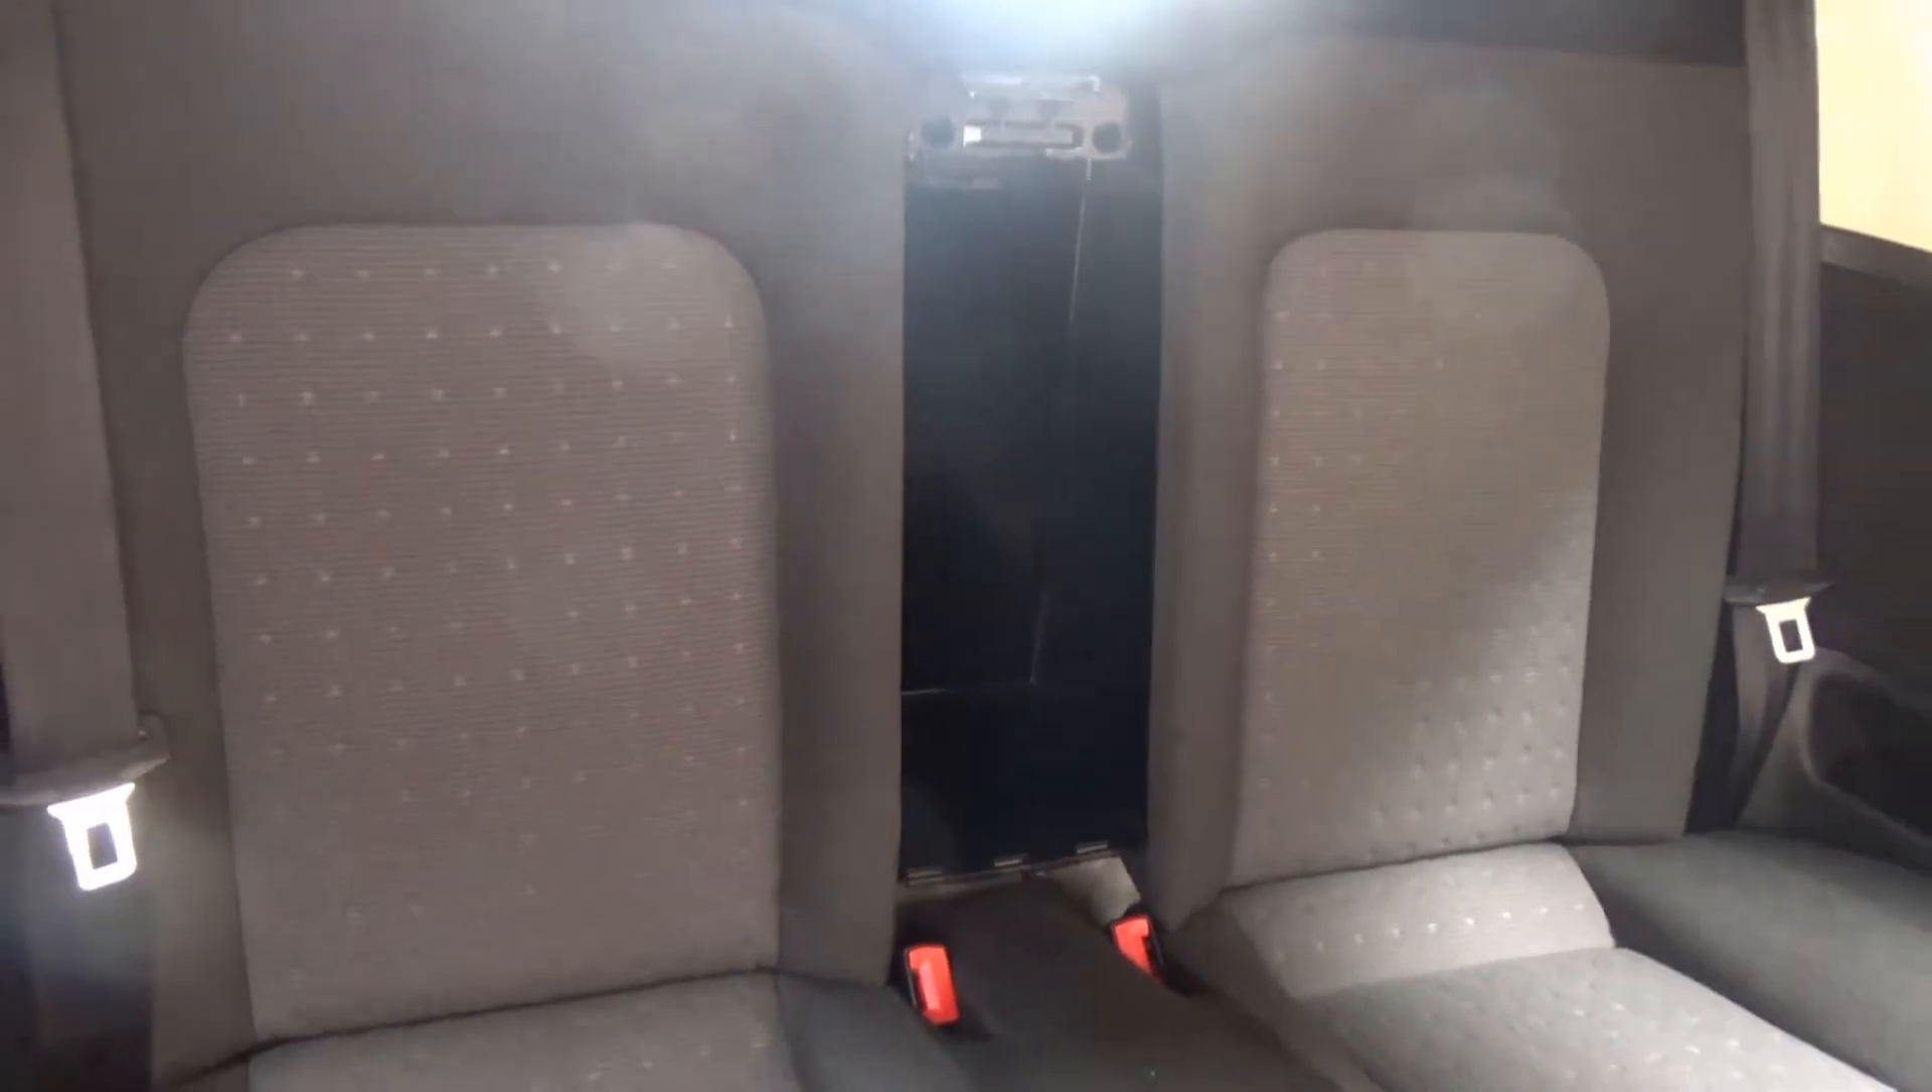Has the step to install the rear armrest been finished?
No.